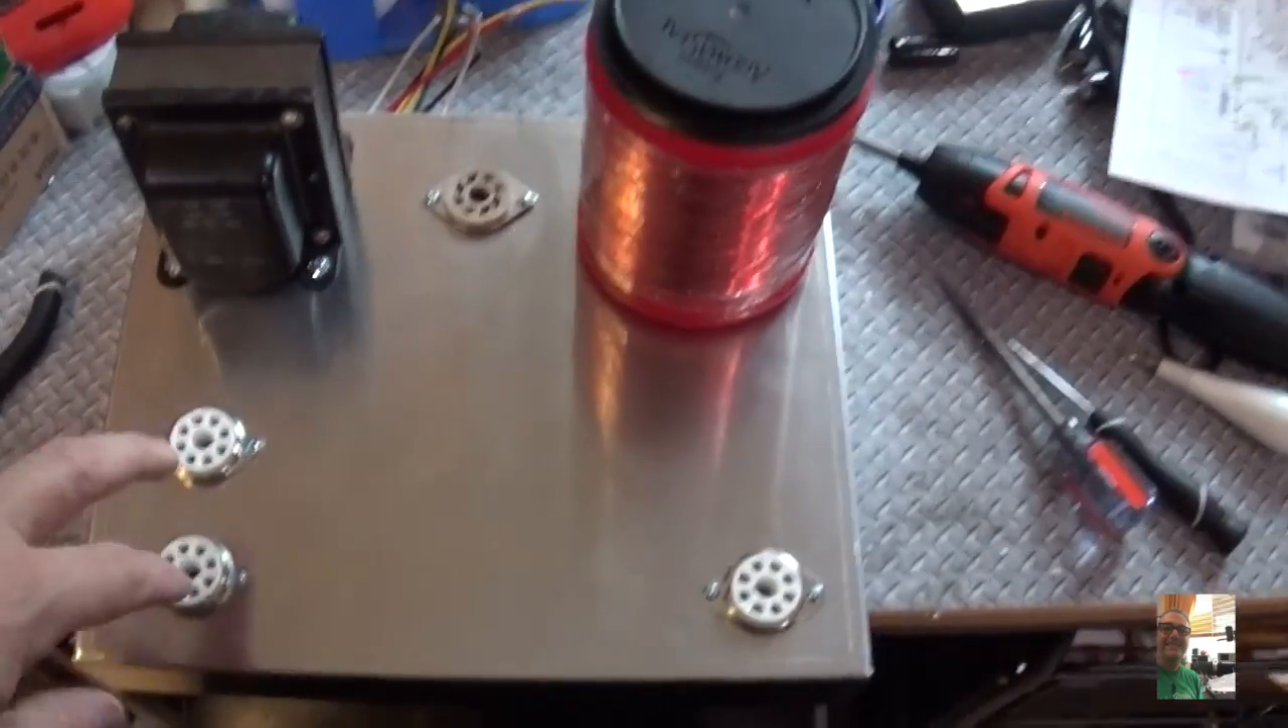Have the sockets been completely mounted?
Yes.